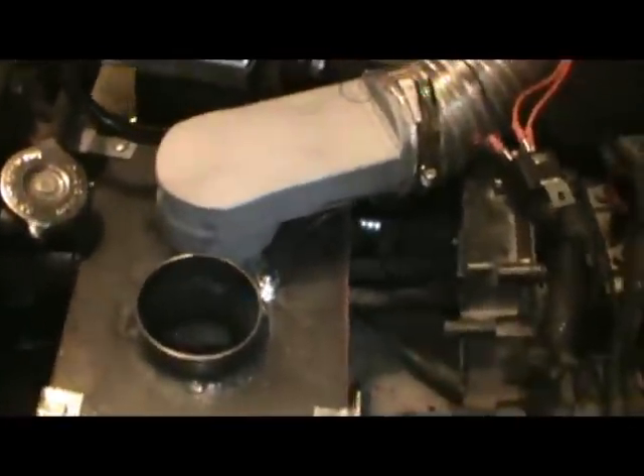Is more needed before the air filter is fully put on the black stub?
Yes.